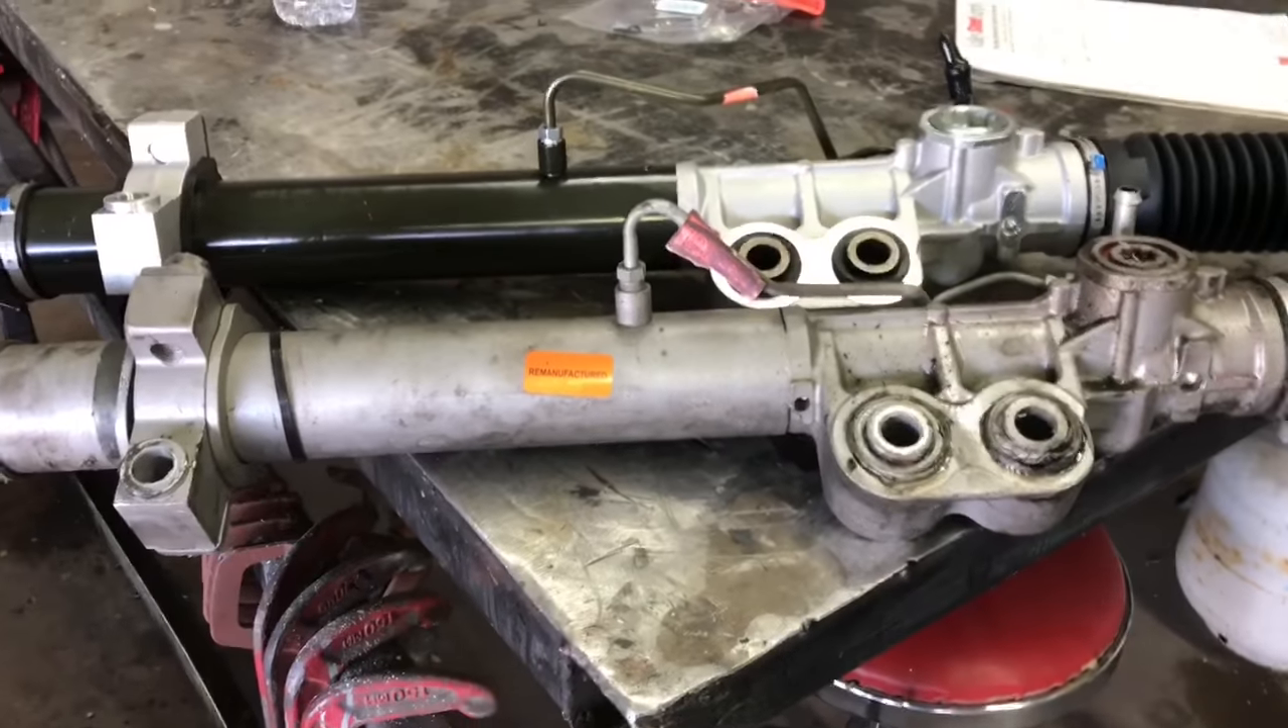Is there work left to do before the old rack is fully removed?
No.